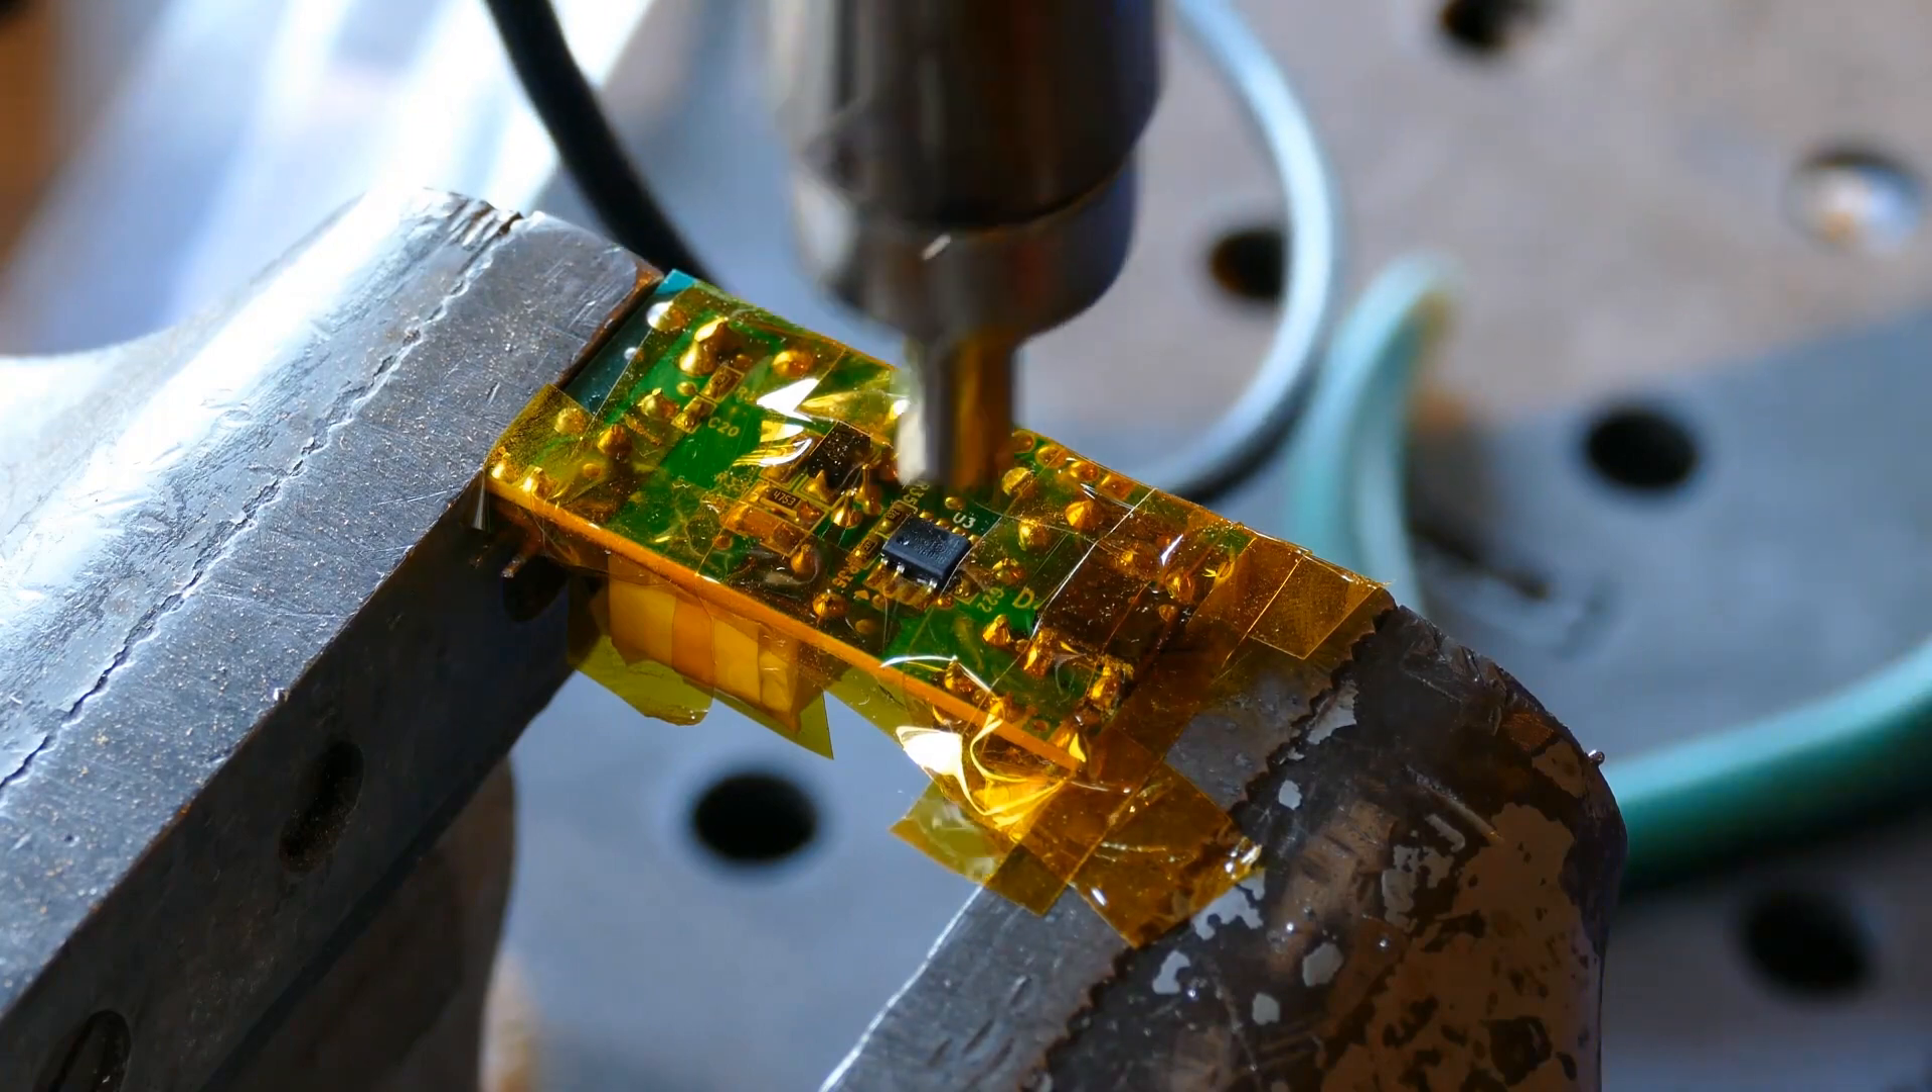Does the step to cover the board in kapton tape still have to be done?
No.